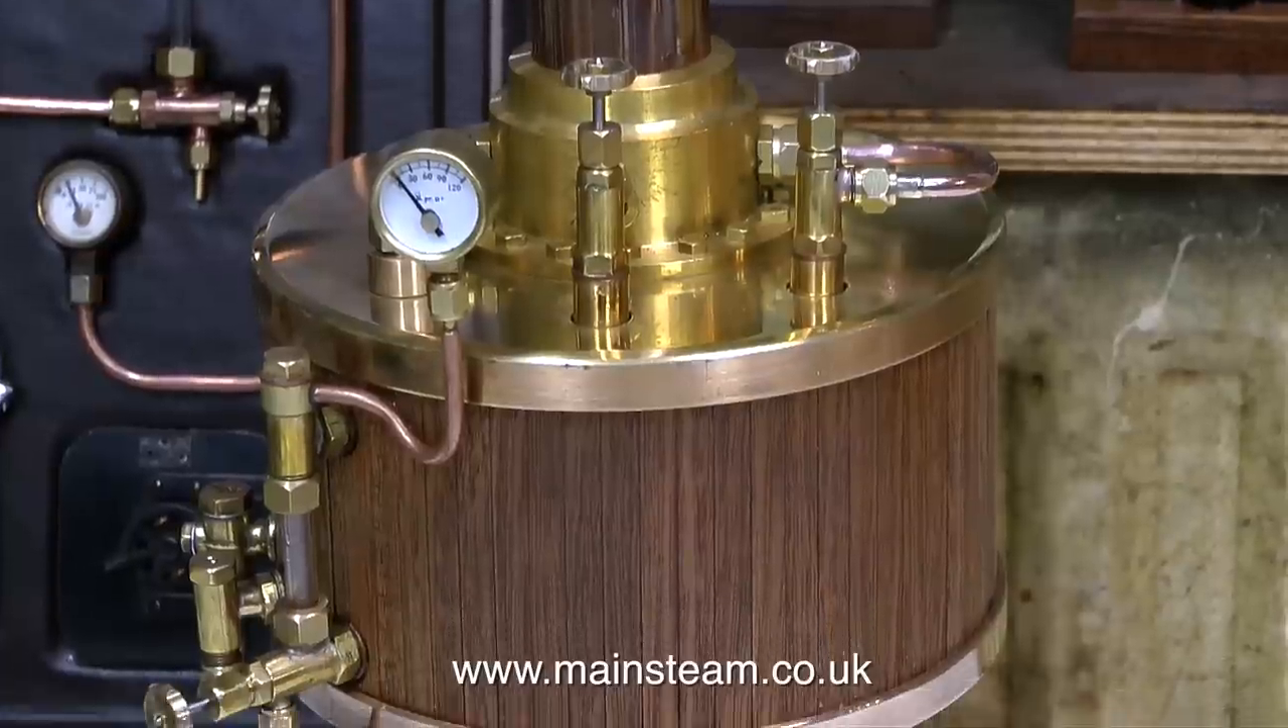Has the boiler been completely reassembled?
Yes.